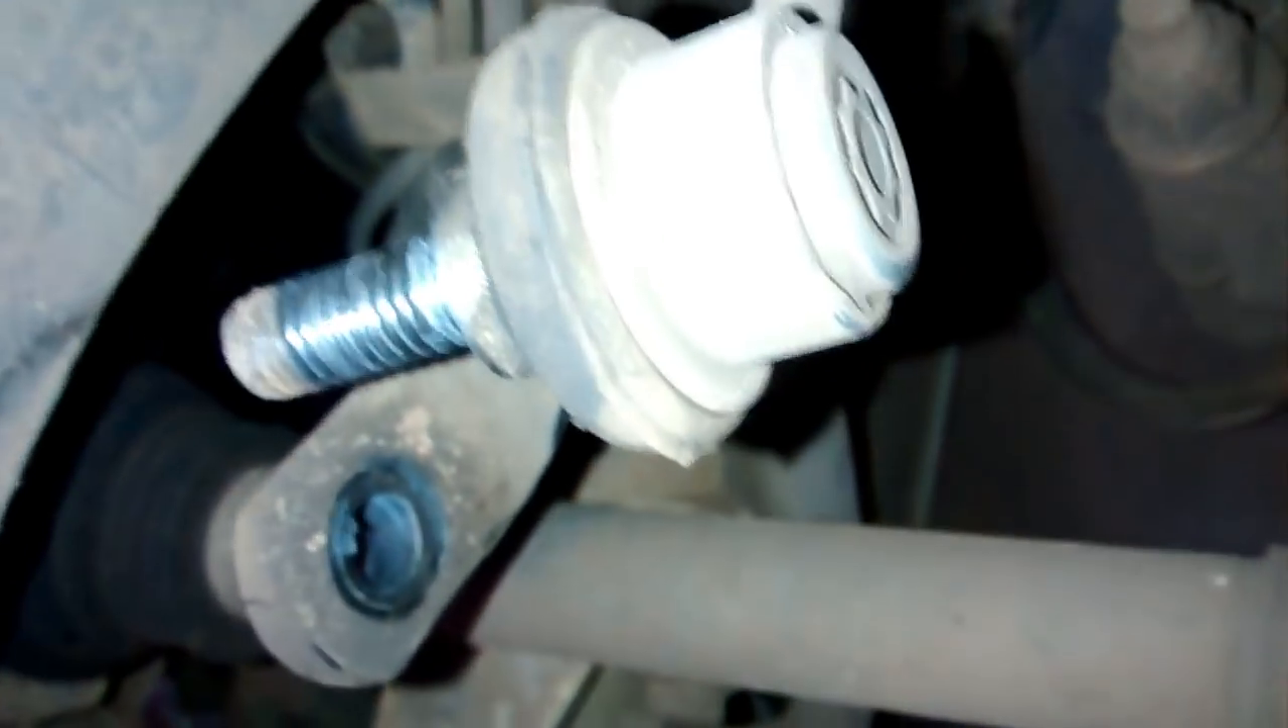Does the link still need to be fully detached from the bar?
No.